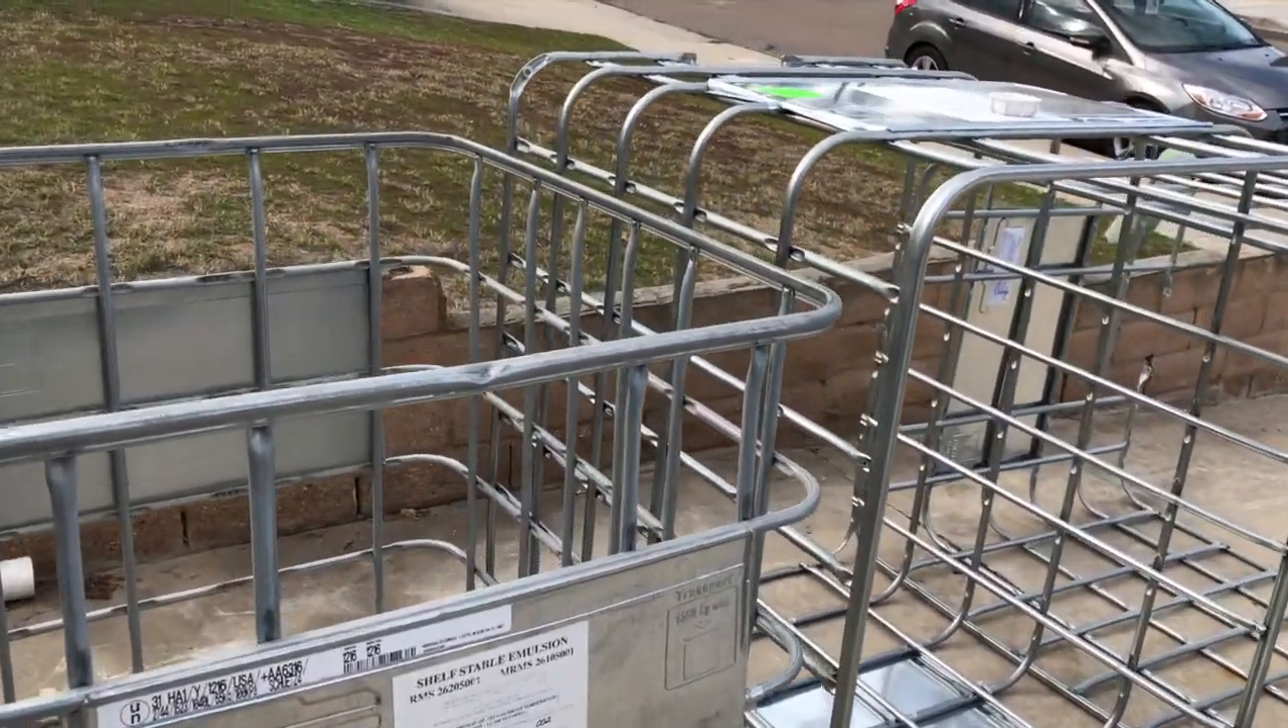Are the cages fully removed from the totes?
Yes.